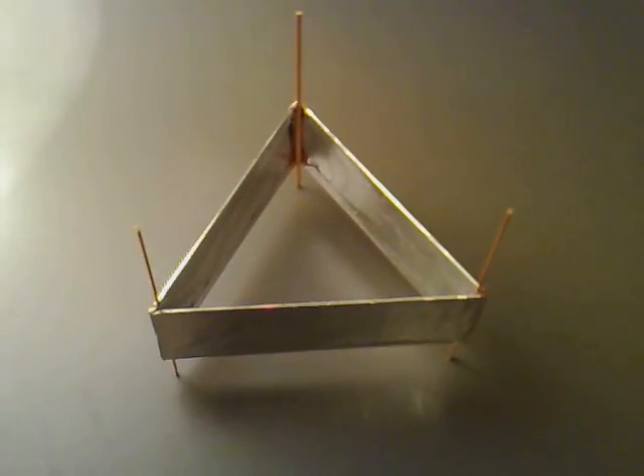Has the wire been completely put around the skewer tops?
No.